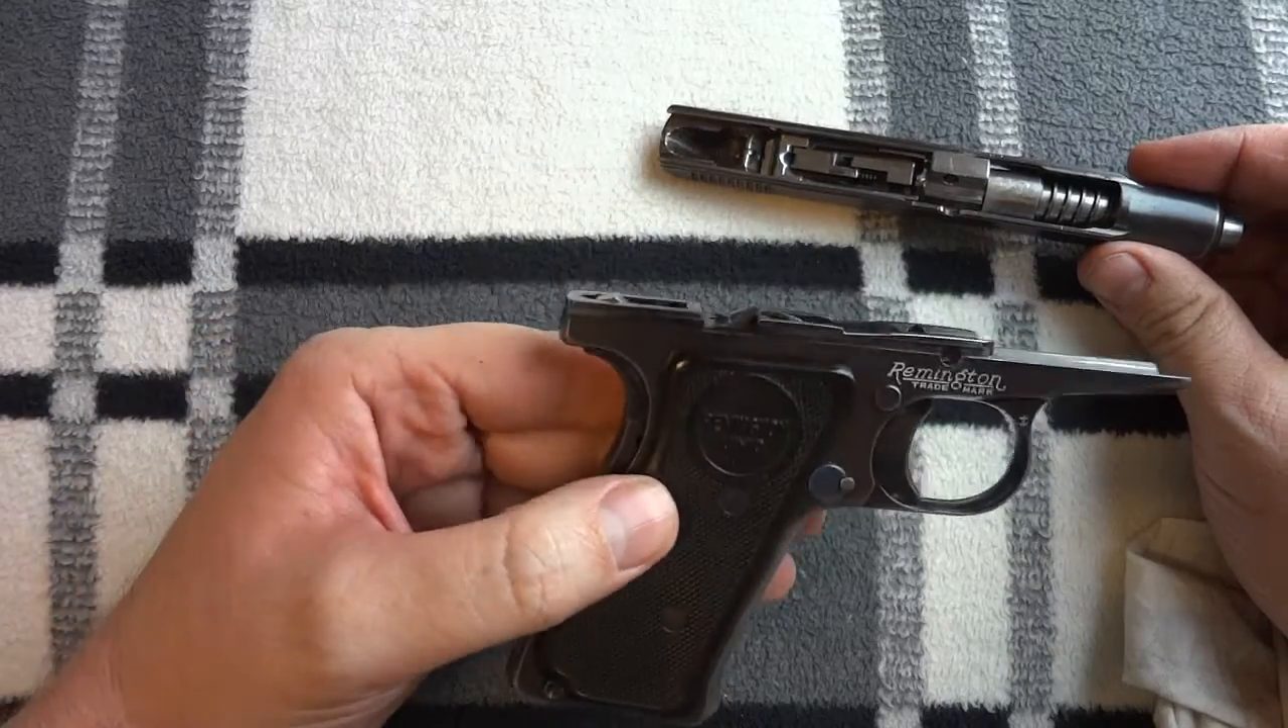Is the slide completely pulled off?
Yes.